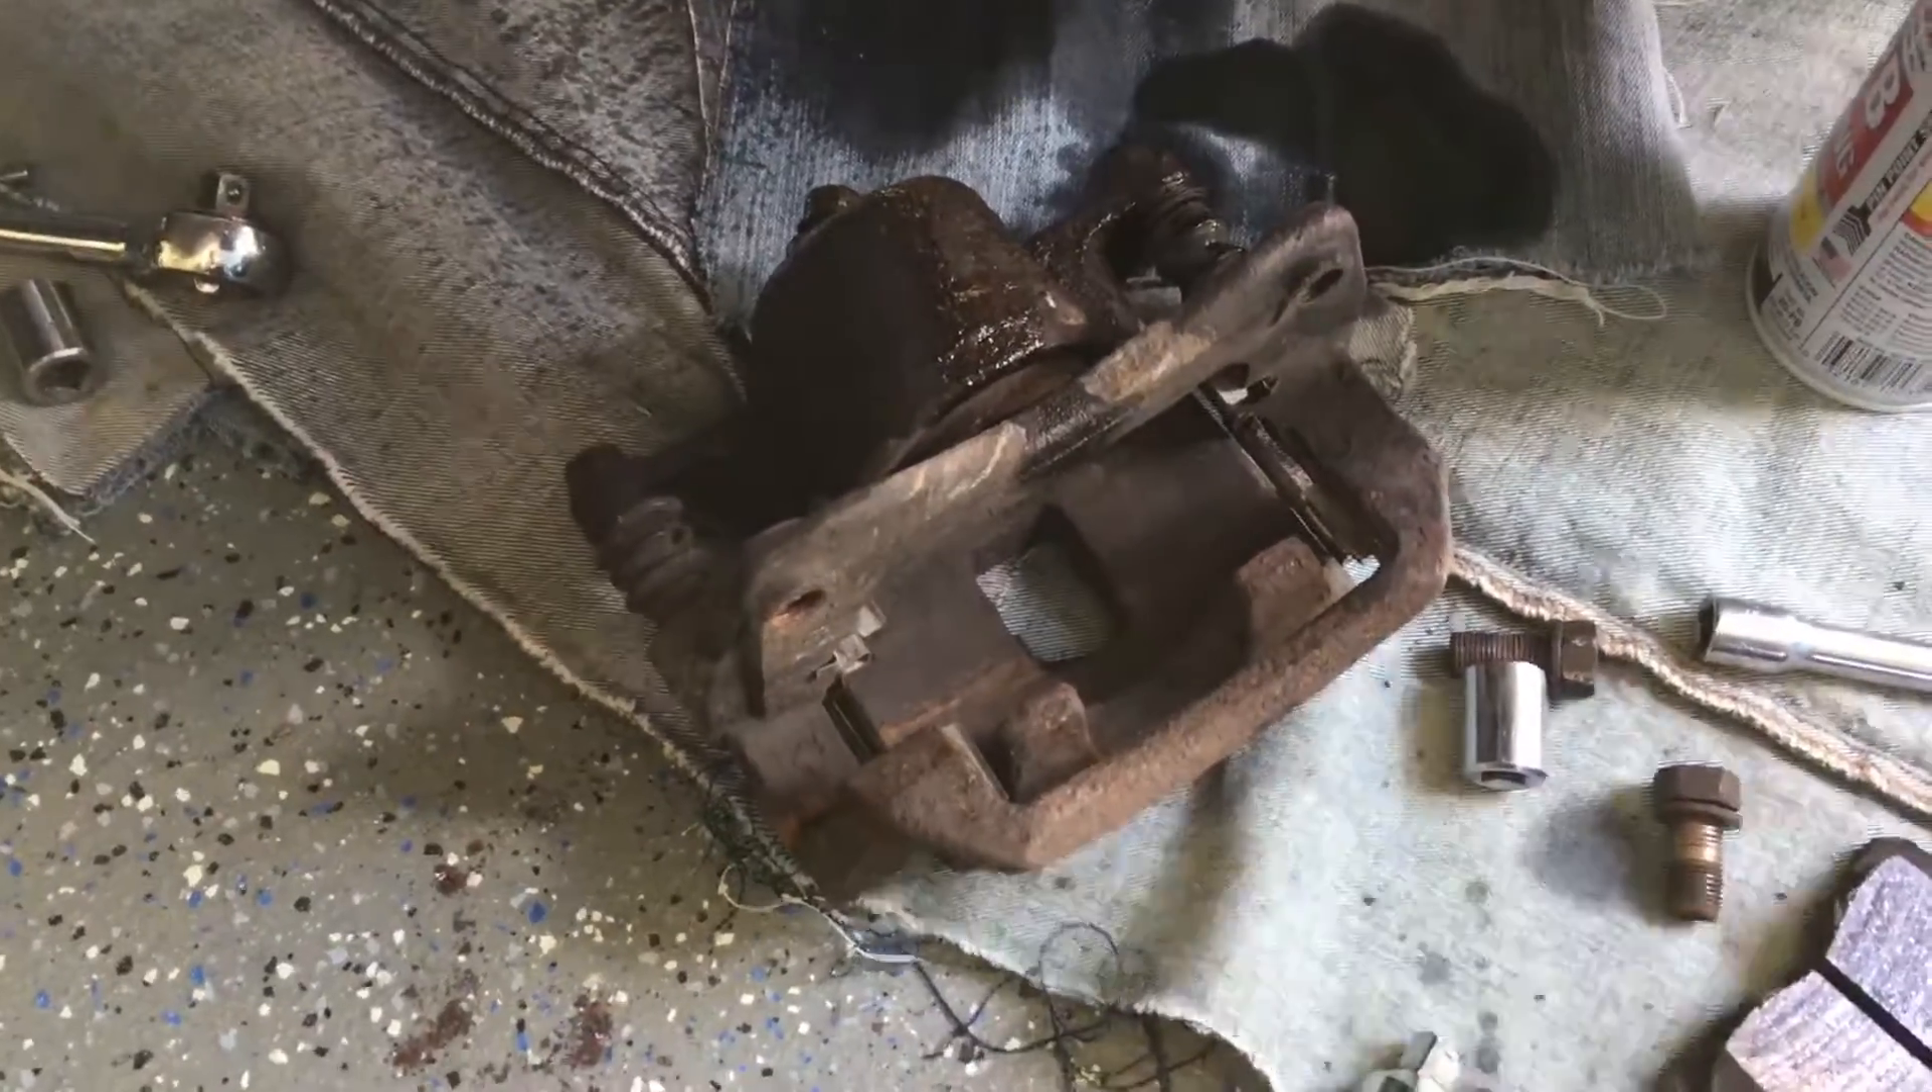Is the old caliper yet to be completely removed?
No.